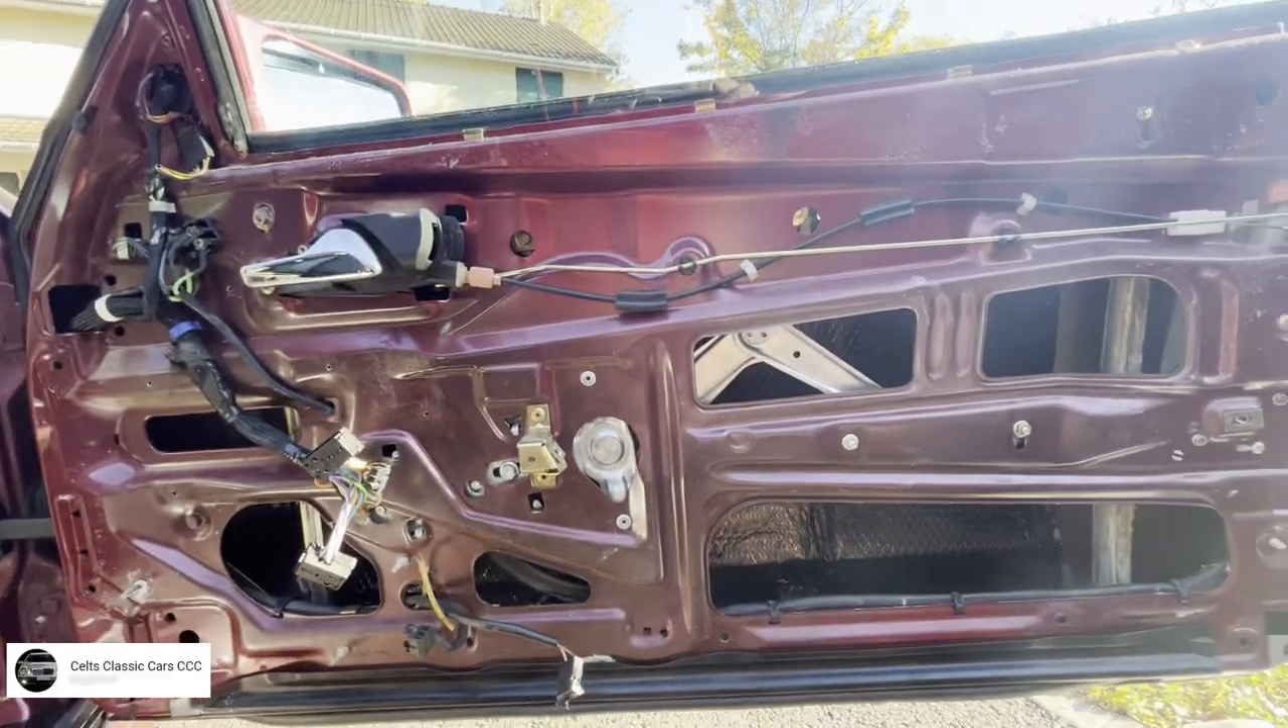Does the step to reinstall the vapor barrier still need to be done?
Yes.